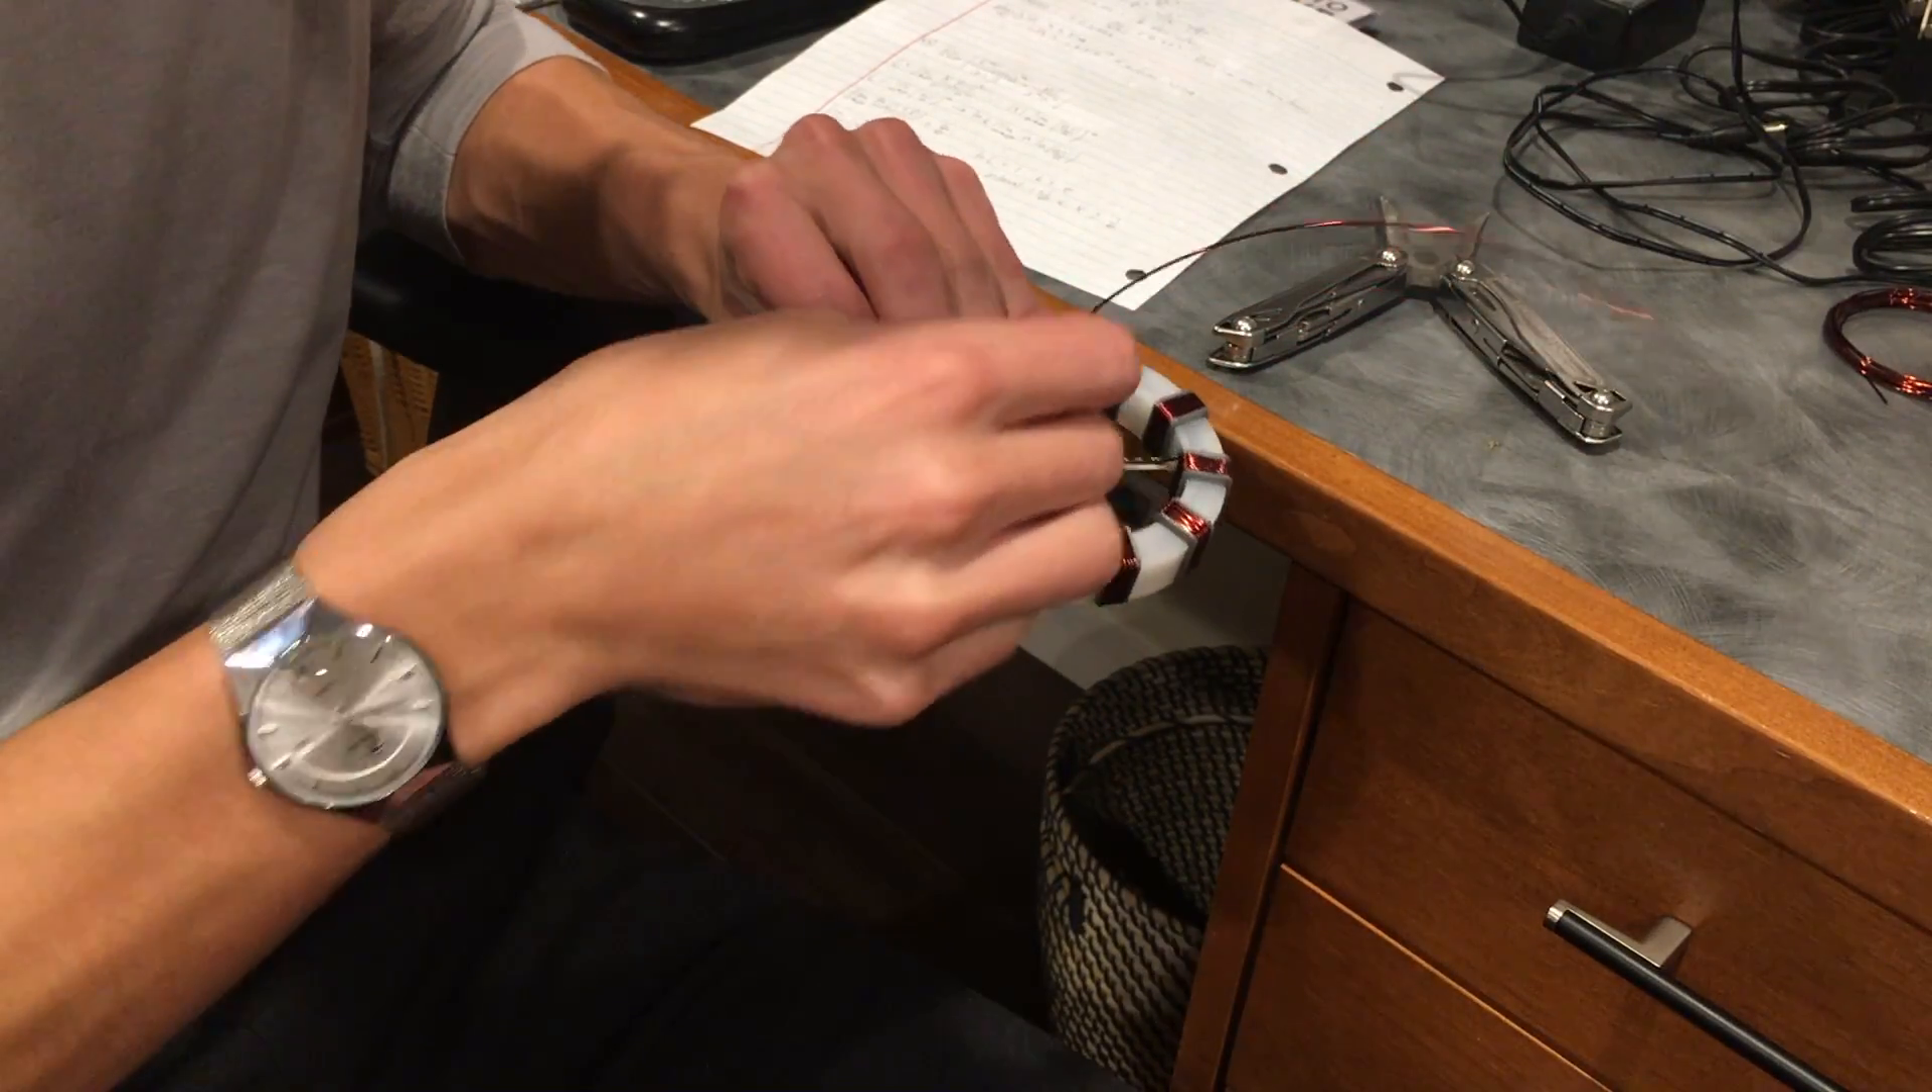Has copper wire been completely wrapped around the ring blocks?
No.